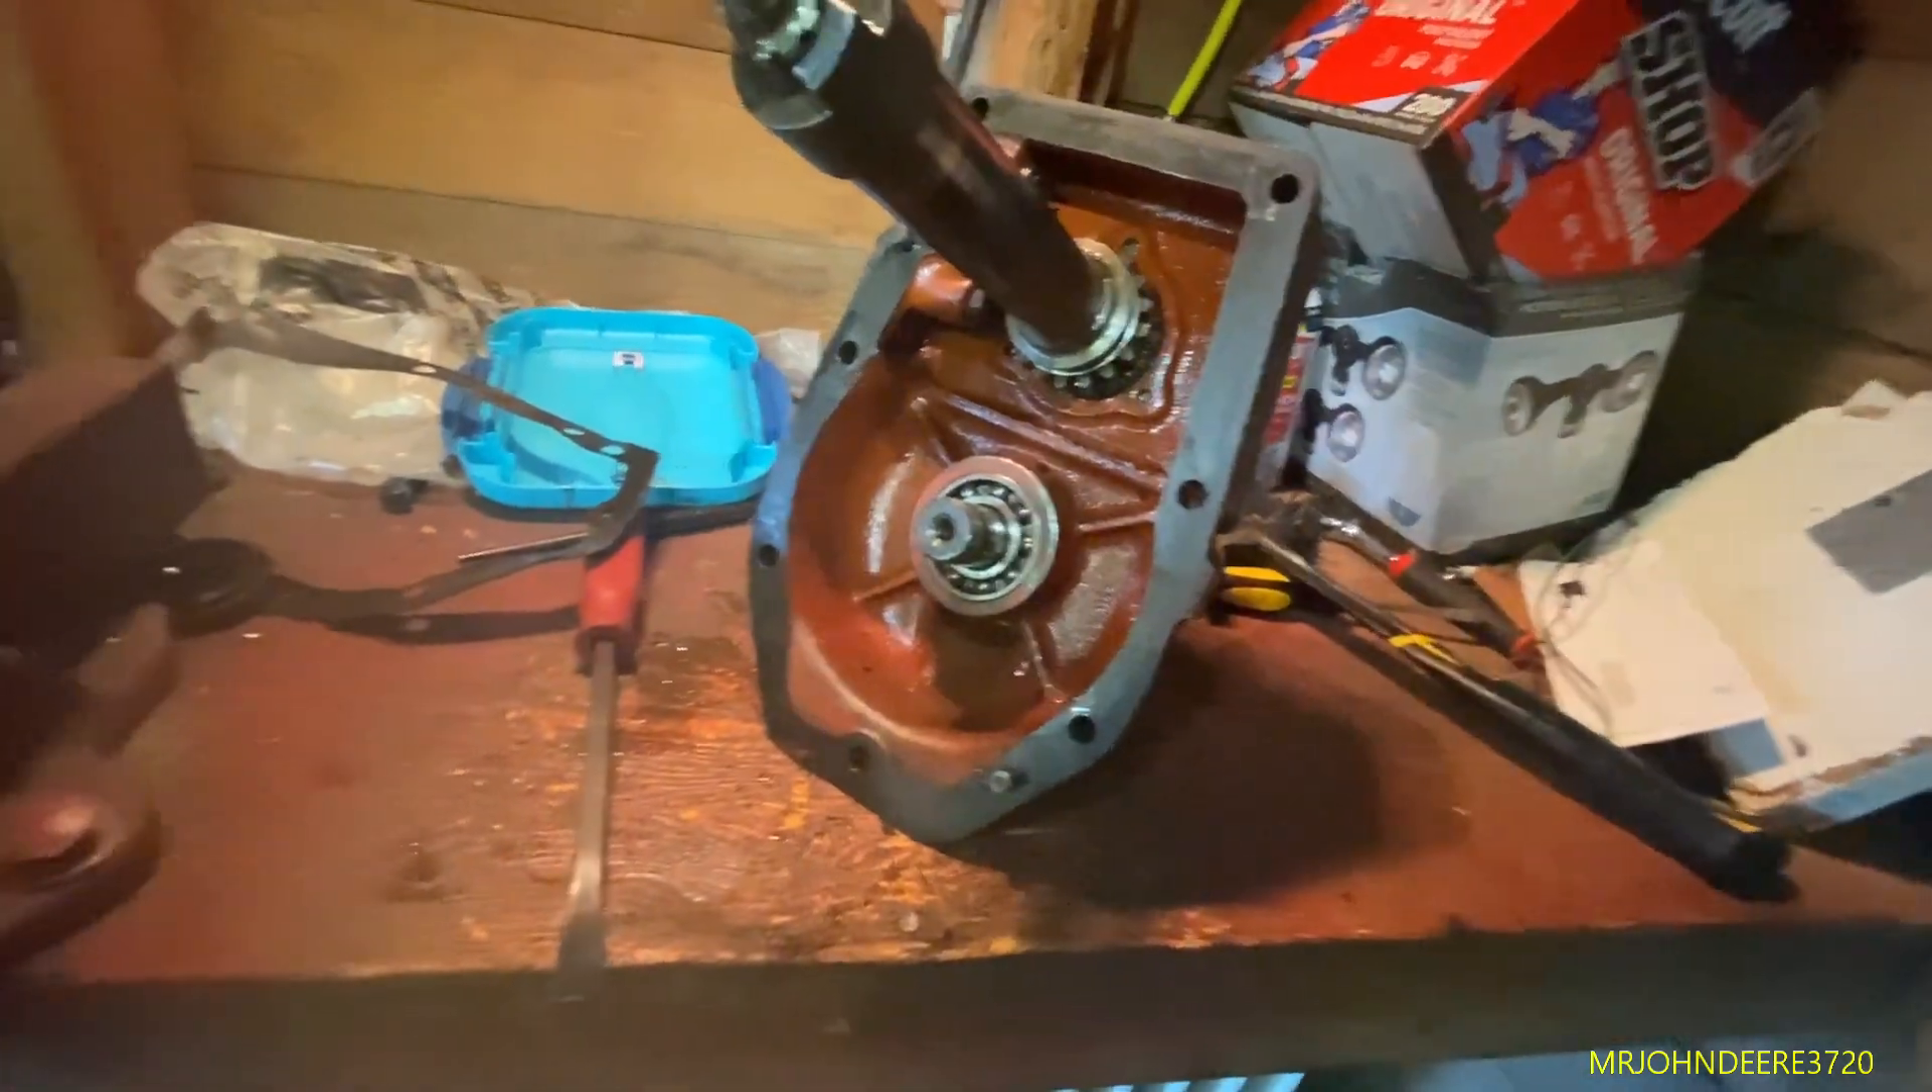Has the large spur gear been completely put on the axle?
No.